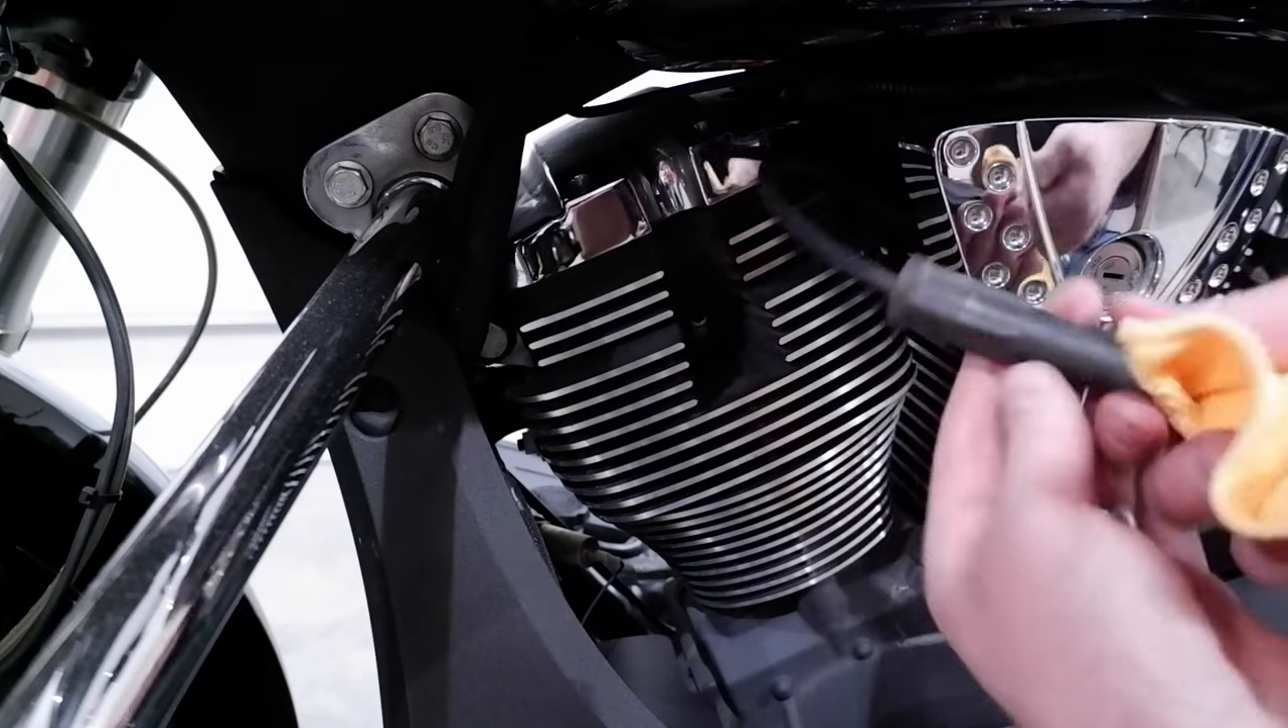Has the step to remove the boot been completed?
Yes.